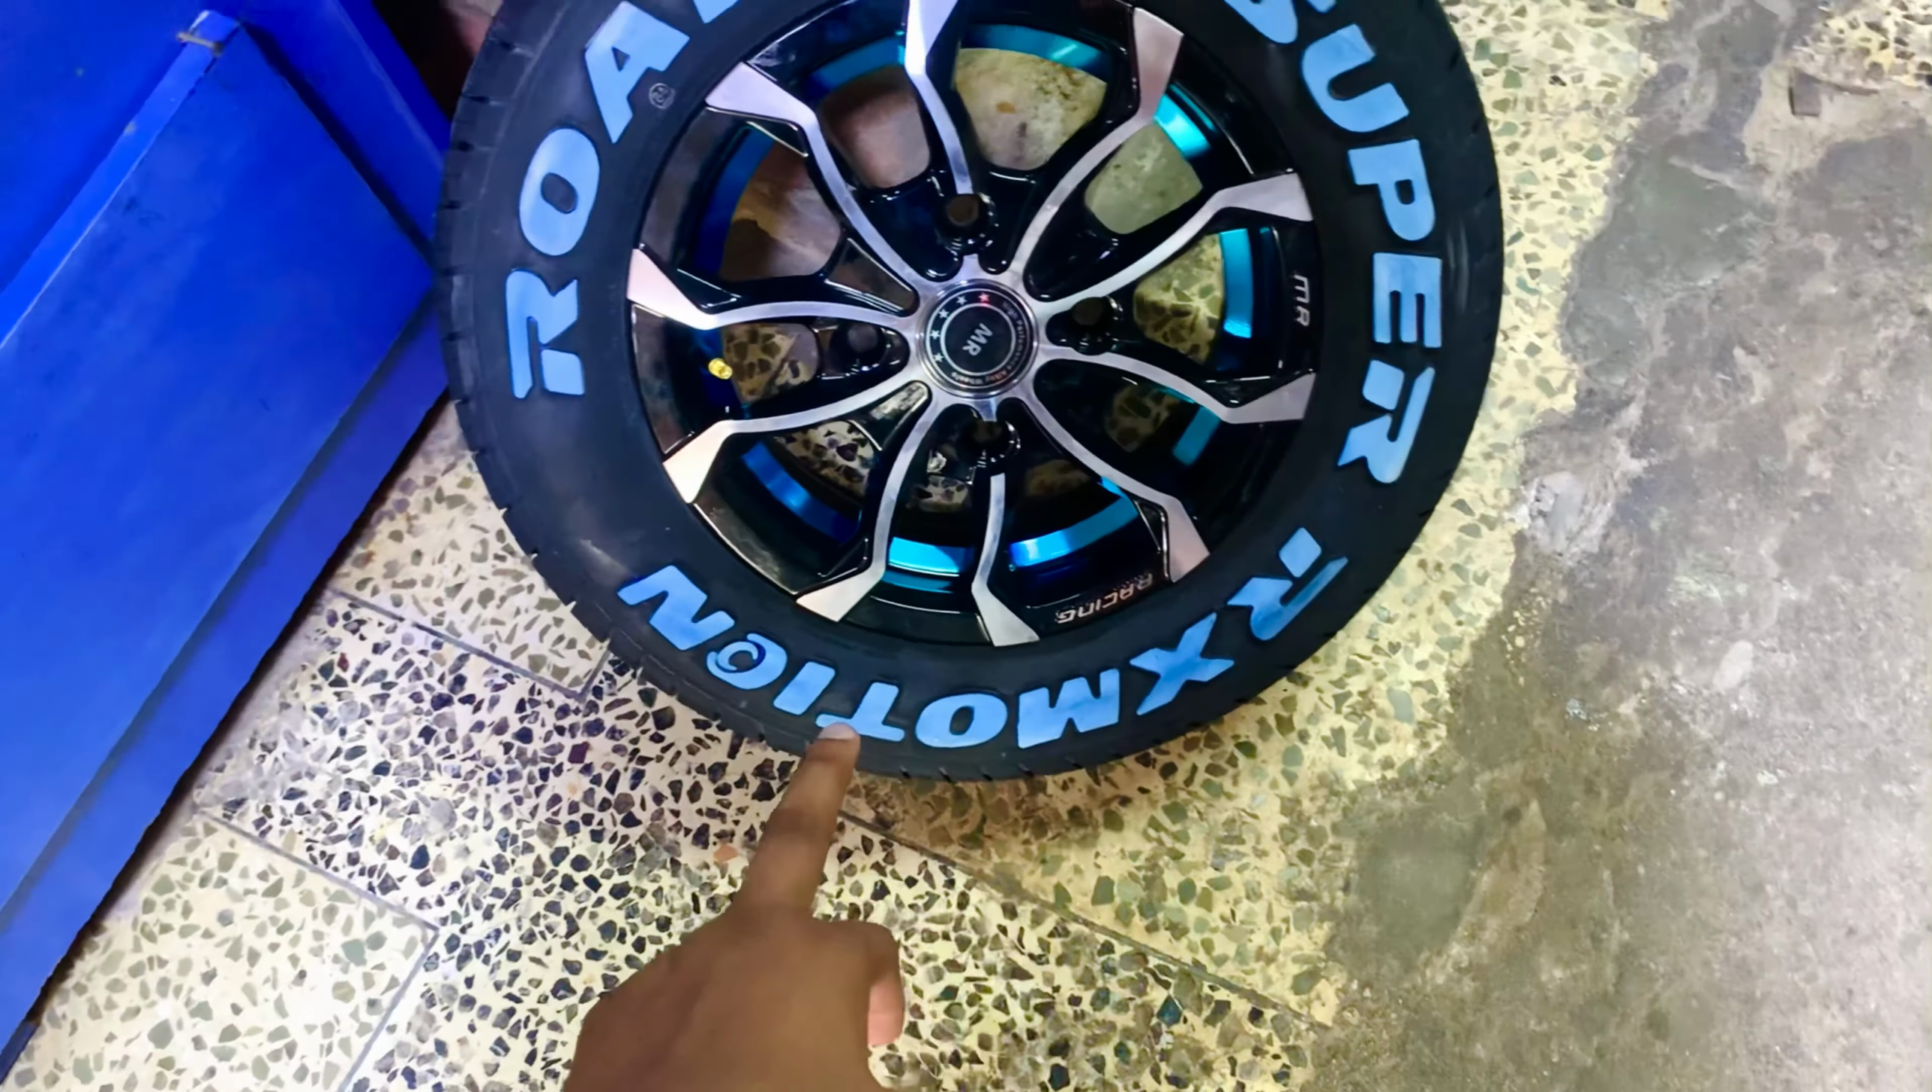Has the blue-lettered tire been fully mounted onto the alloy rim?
Yes.